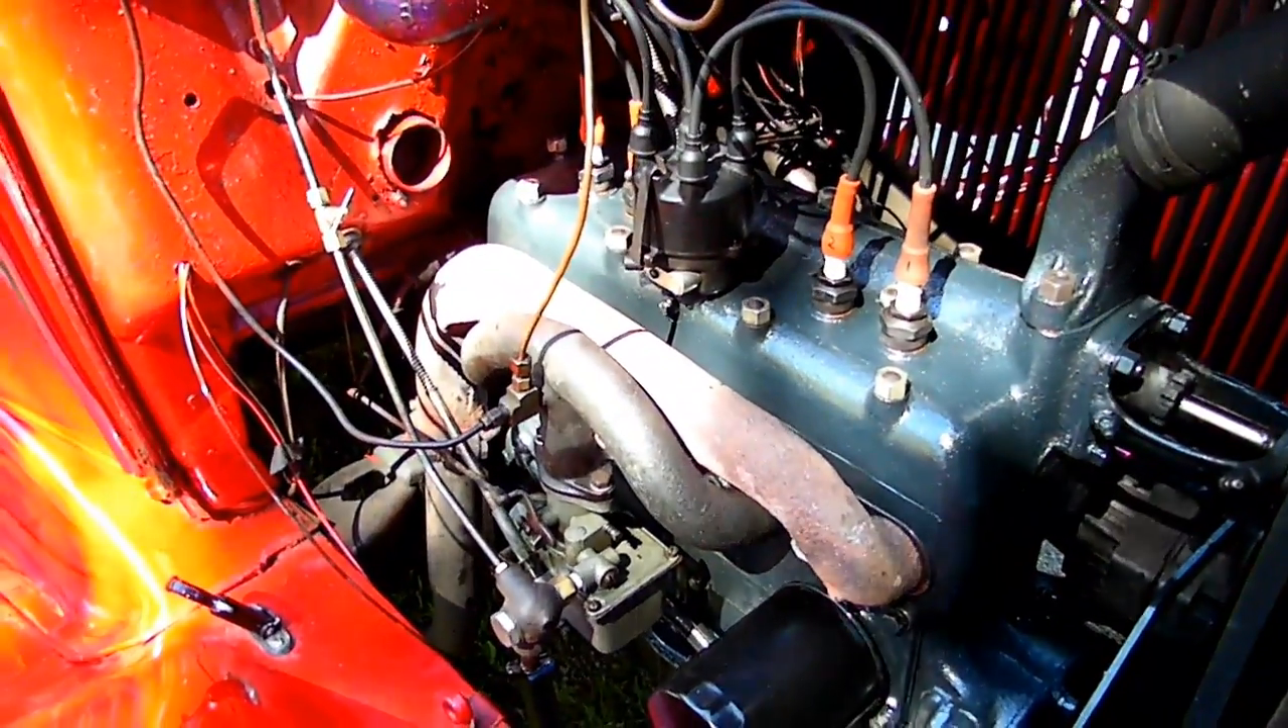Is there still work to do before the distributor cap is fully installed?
No.